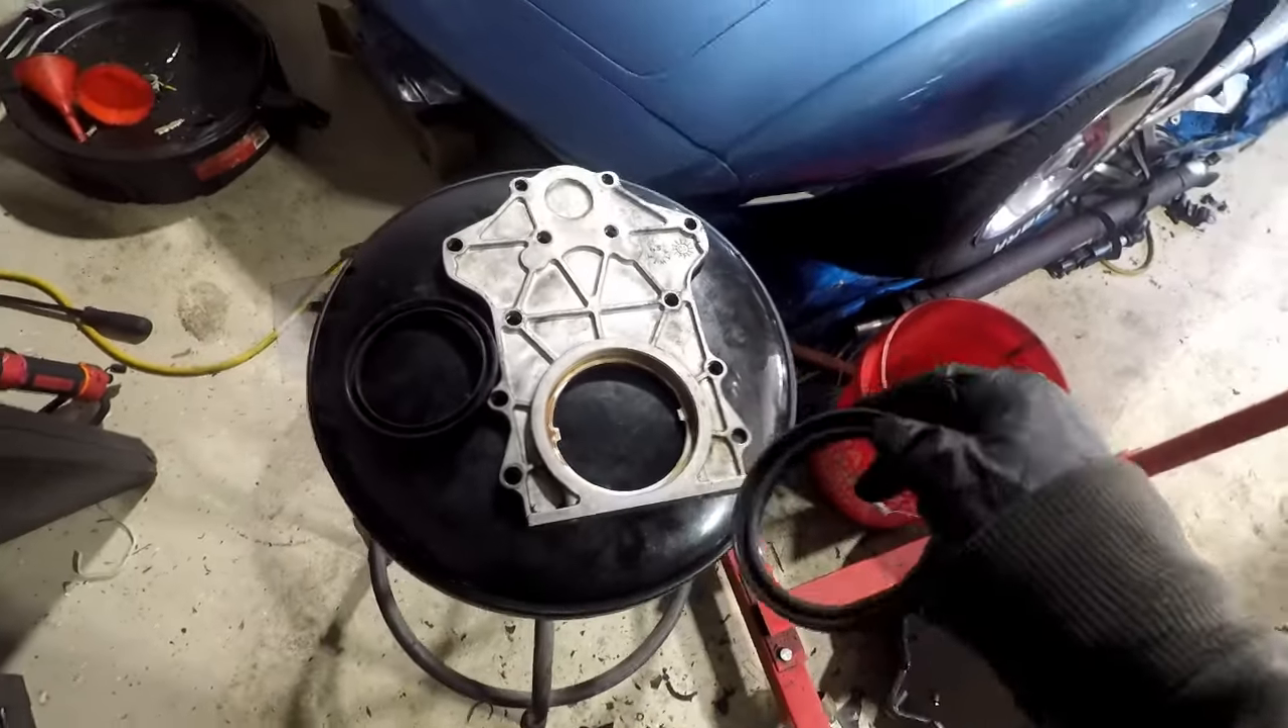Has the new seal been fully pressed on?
No.